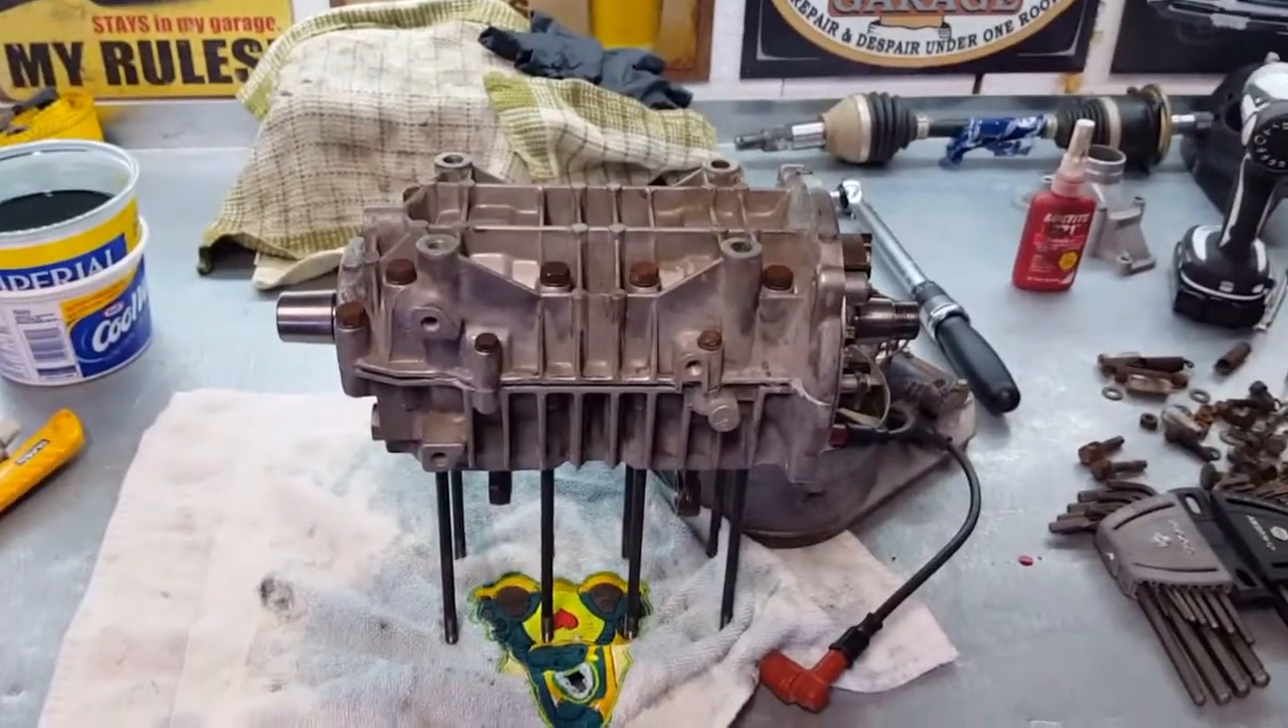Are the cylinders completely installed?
No.